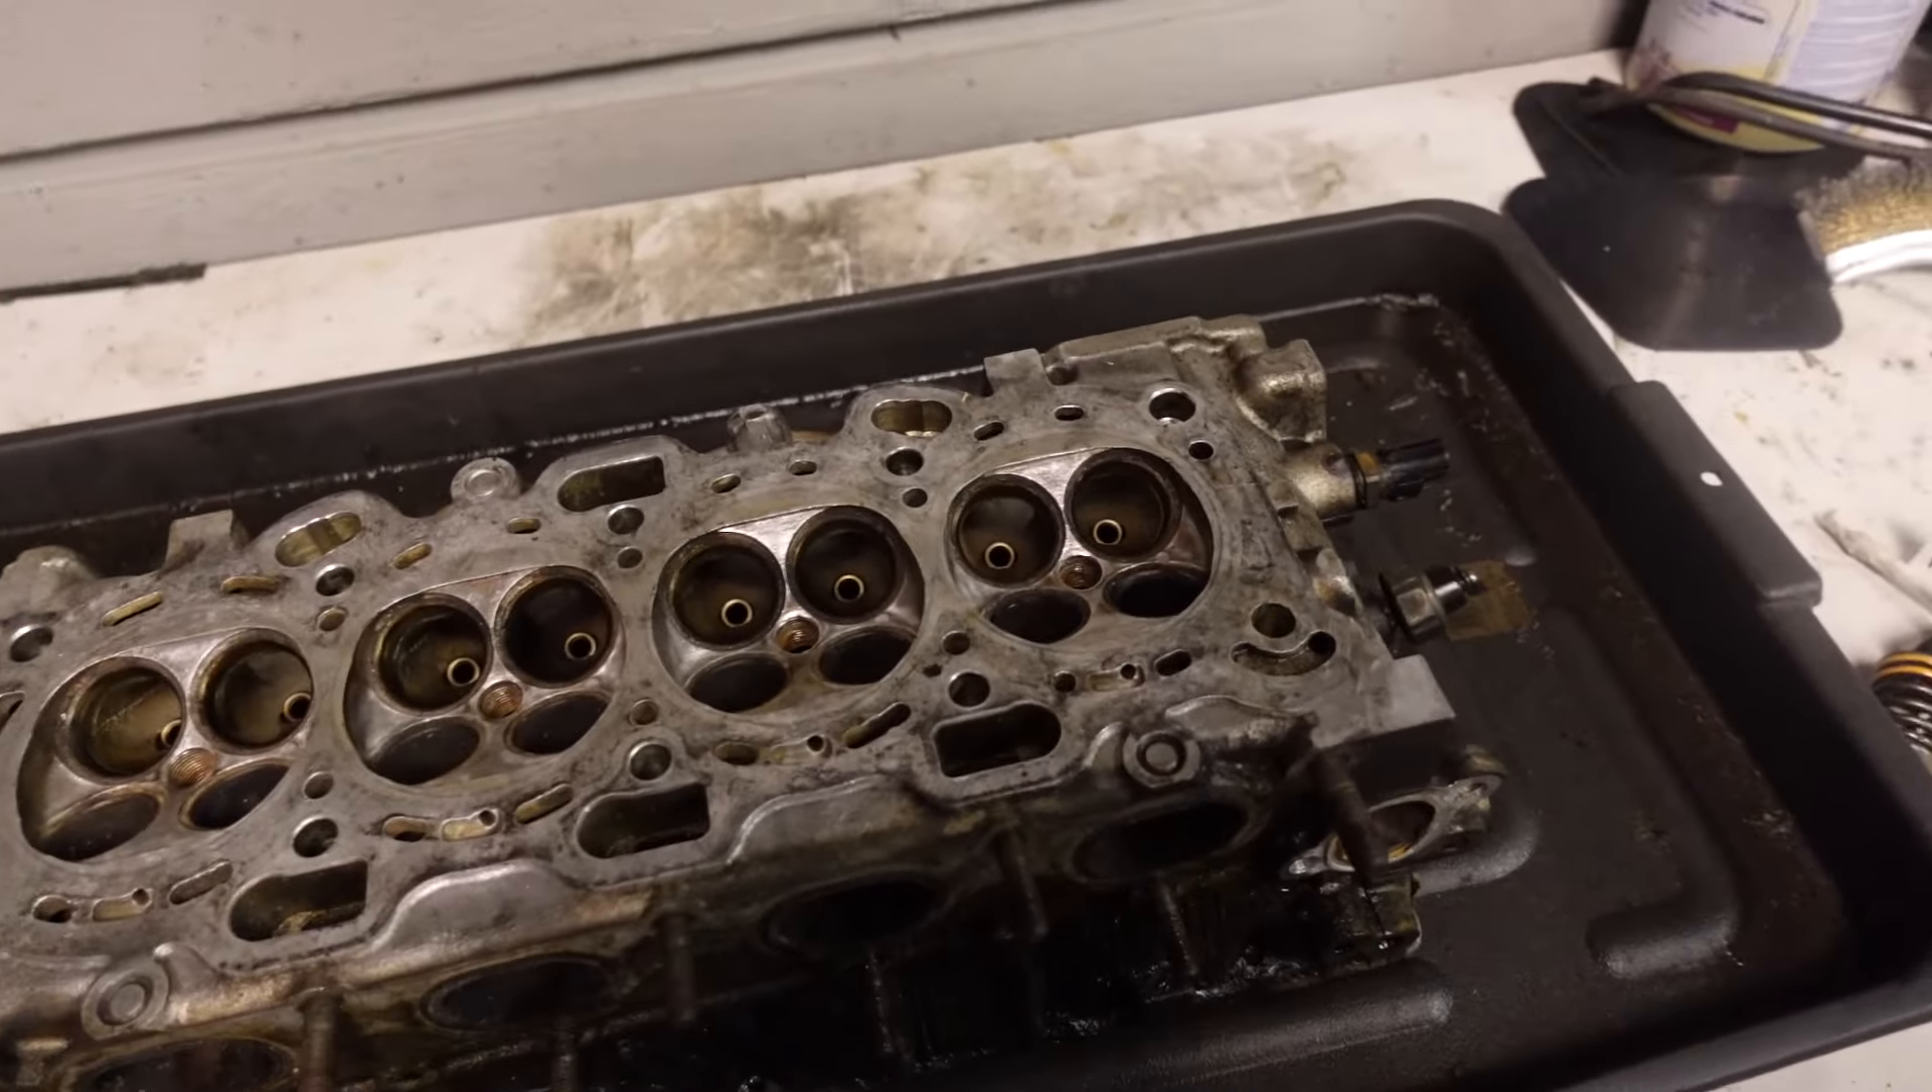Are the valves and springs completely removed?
Yes.